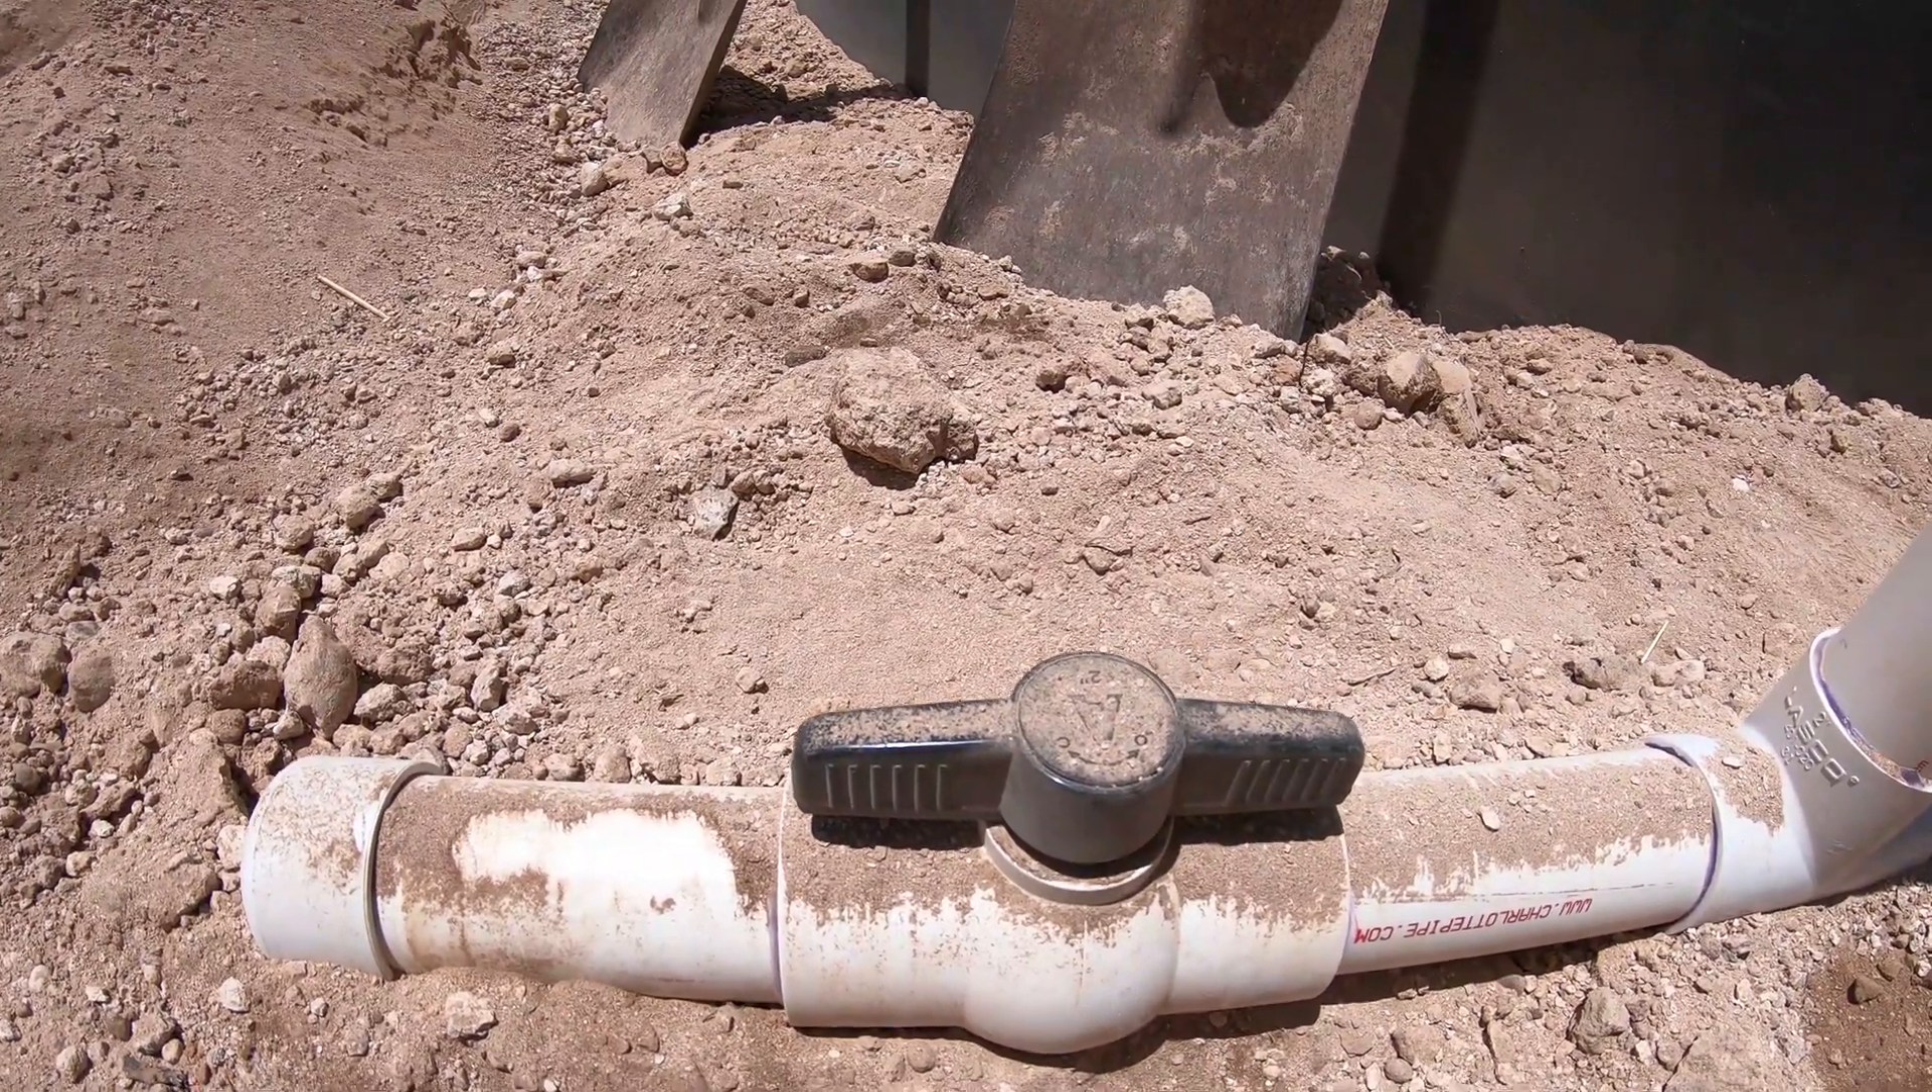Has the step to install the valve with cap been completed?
Yes.